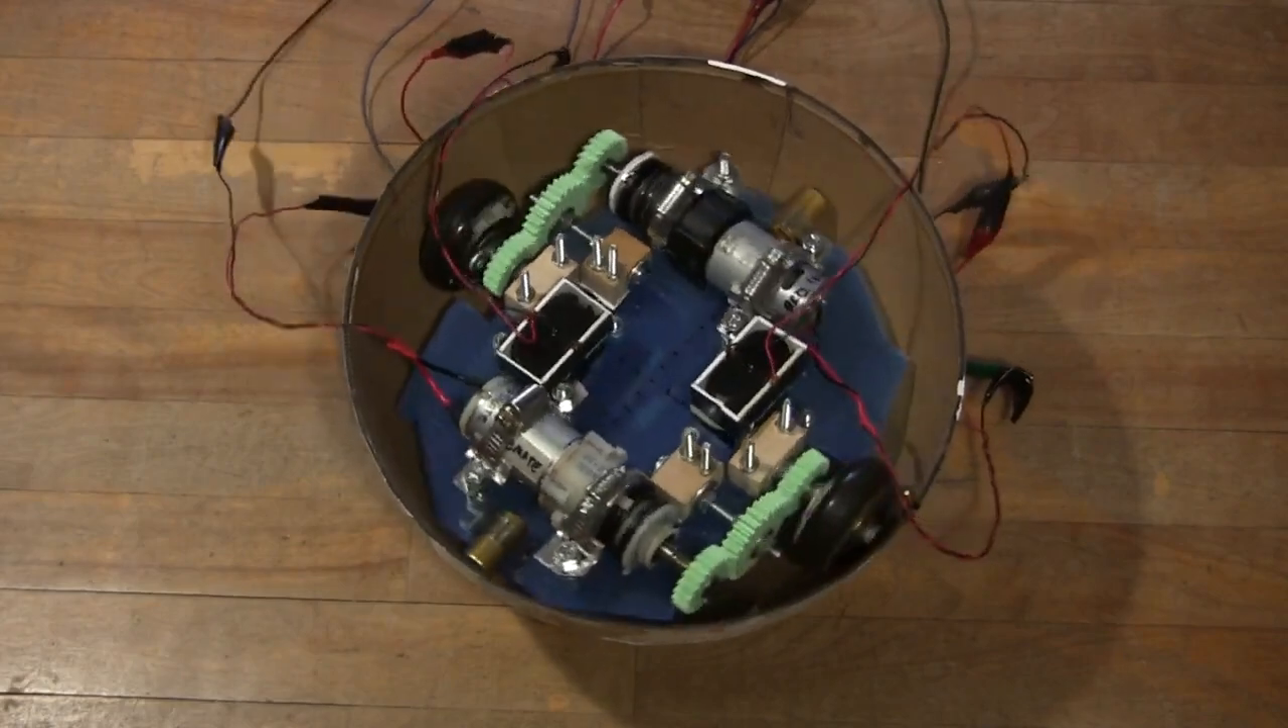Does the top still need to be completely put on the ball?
Yes.